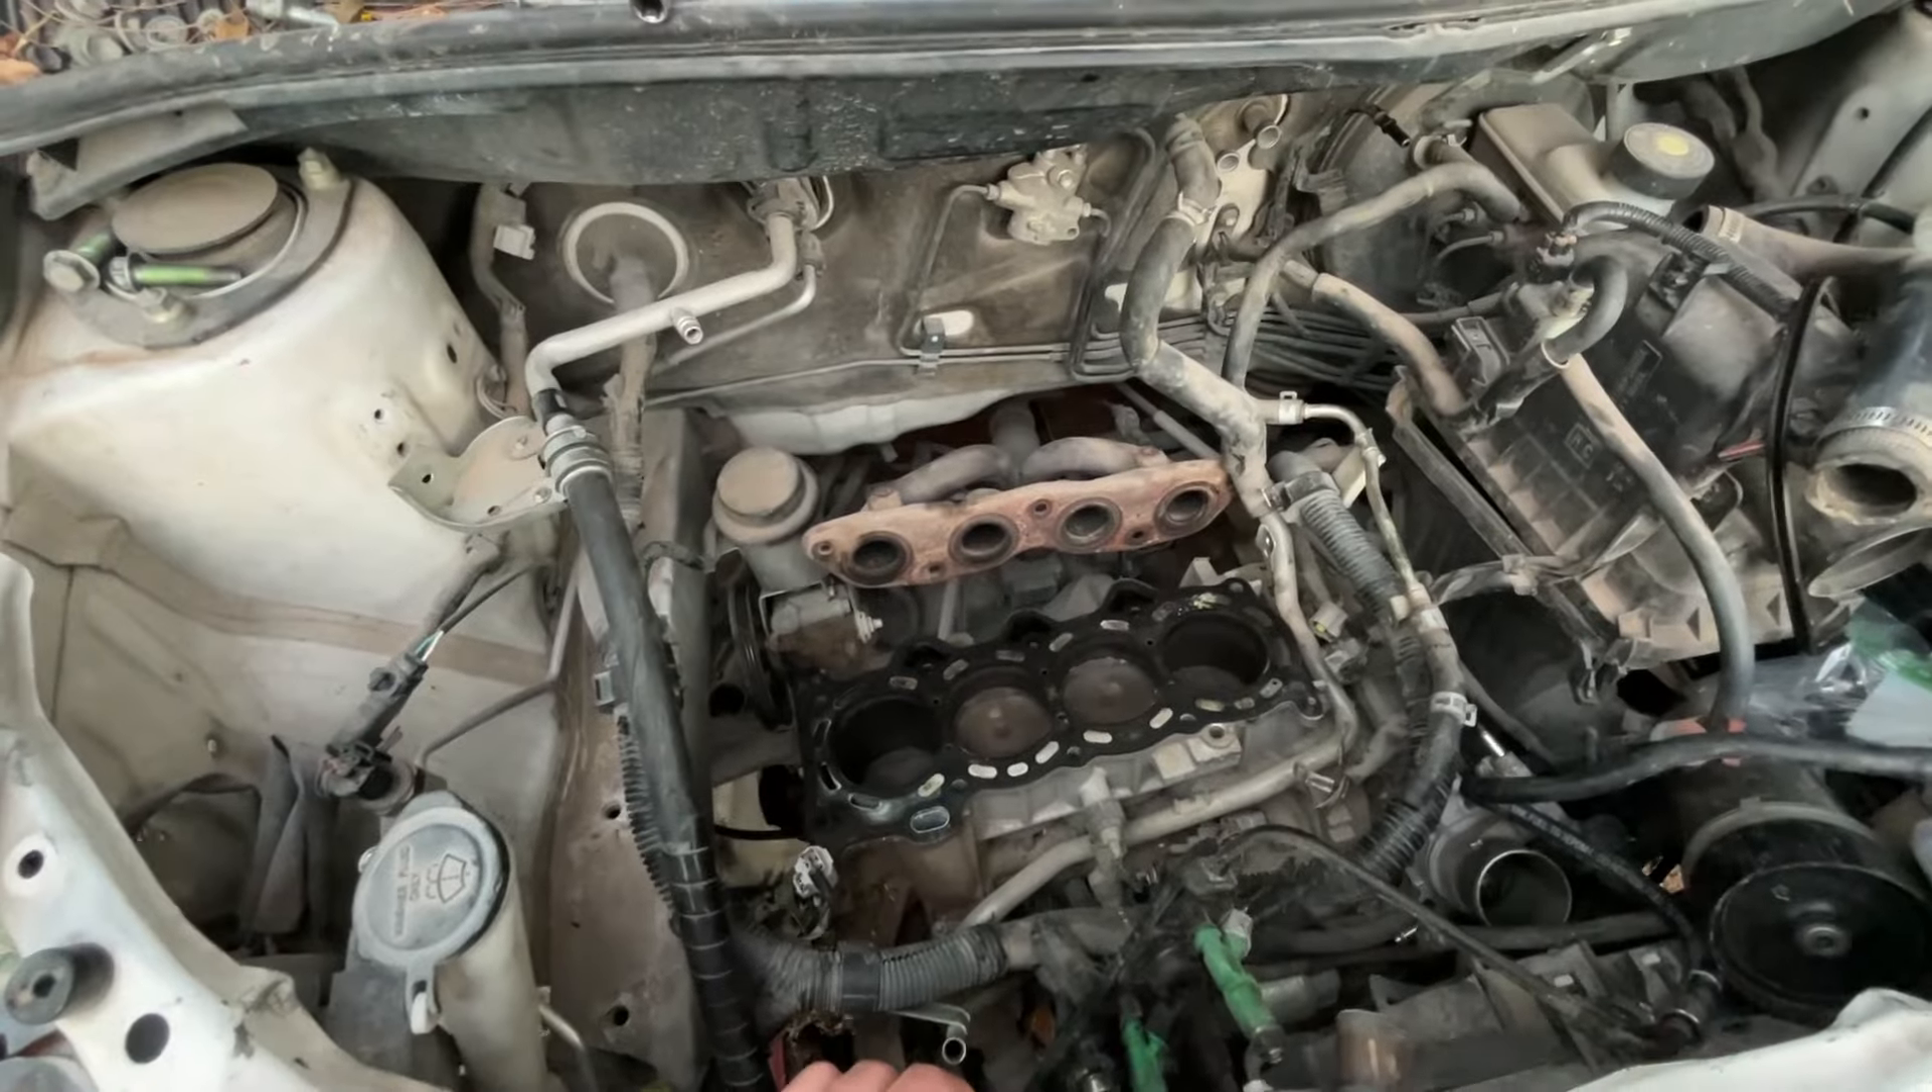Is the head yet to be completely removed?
No.